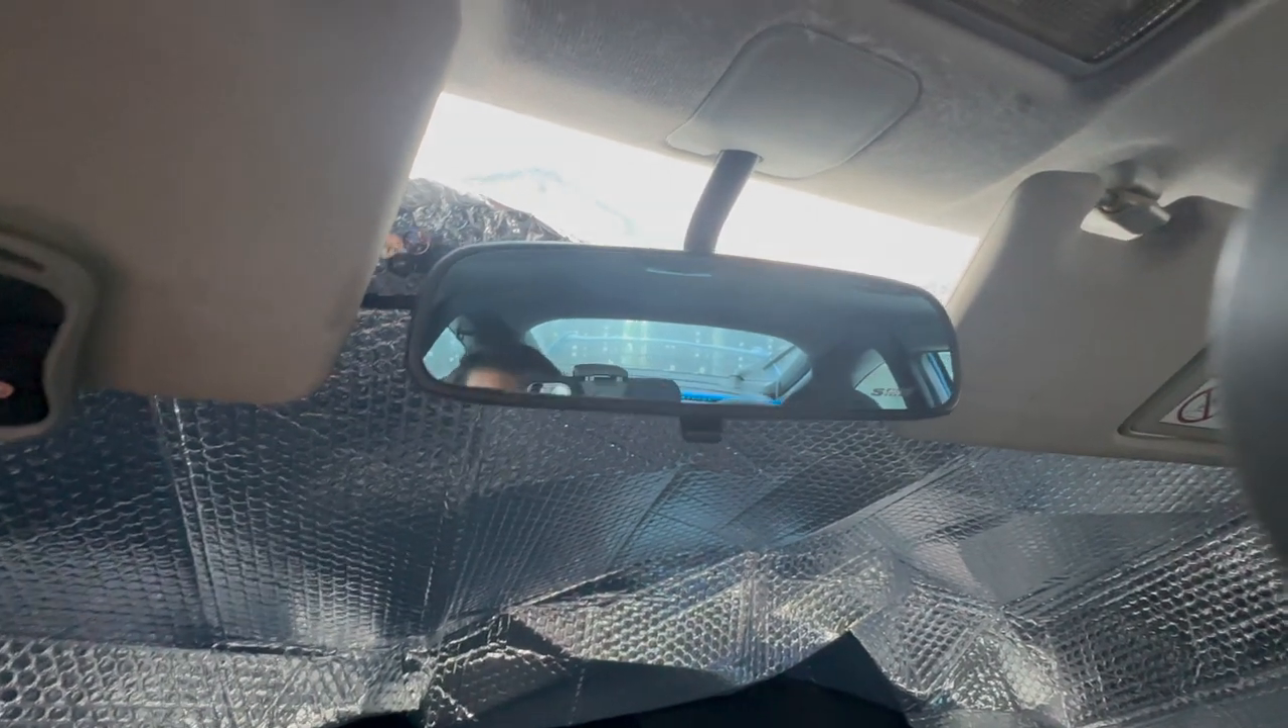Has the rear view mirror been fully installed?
Yes.